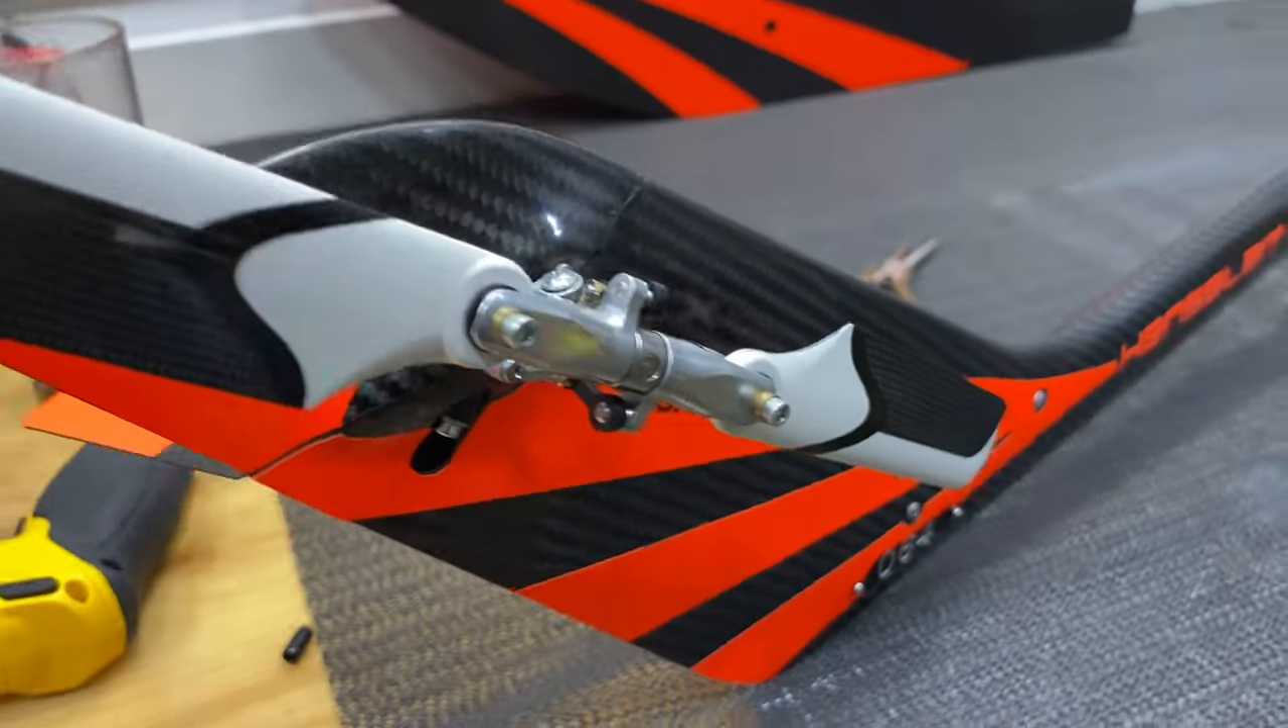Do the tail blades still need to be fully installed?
No.